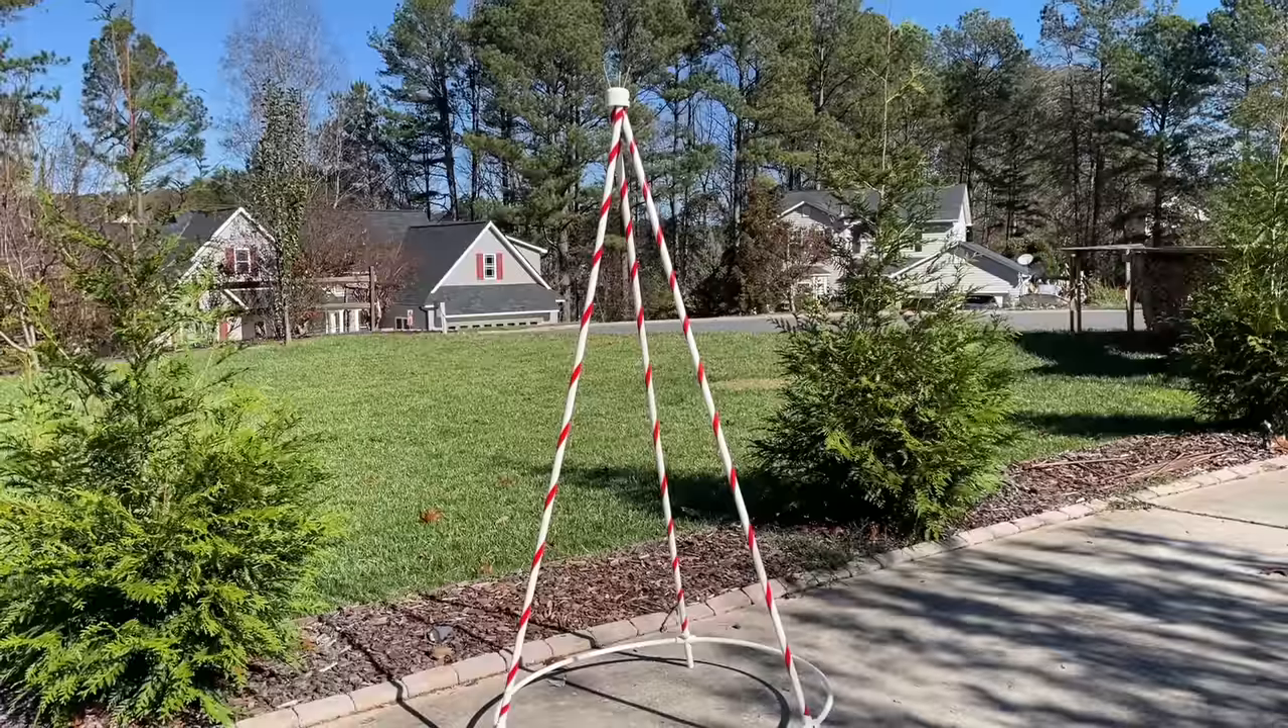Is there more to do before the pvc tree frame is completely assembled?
No.